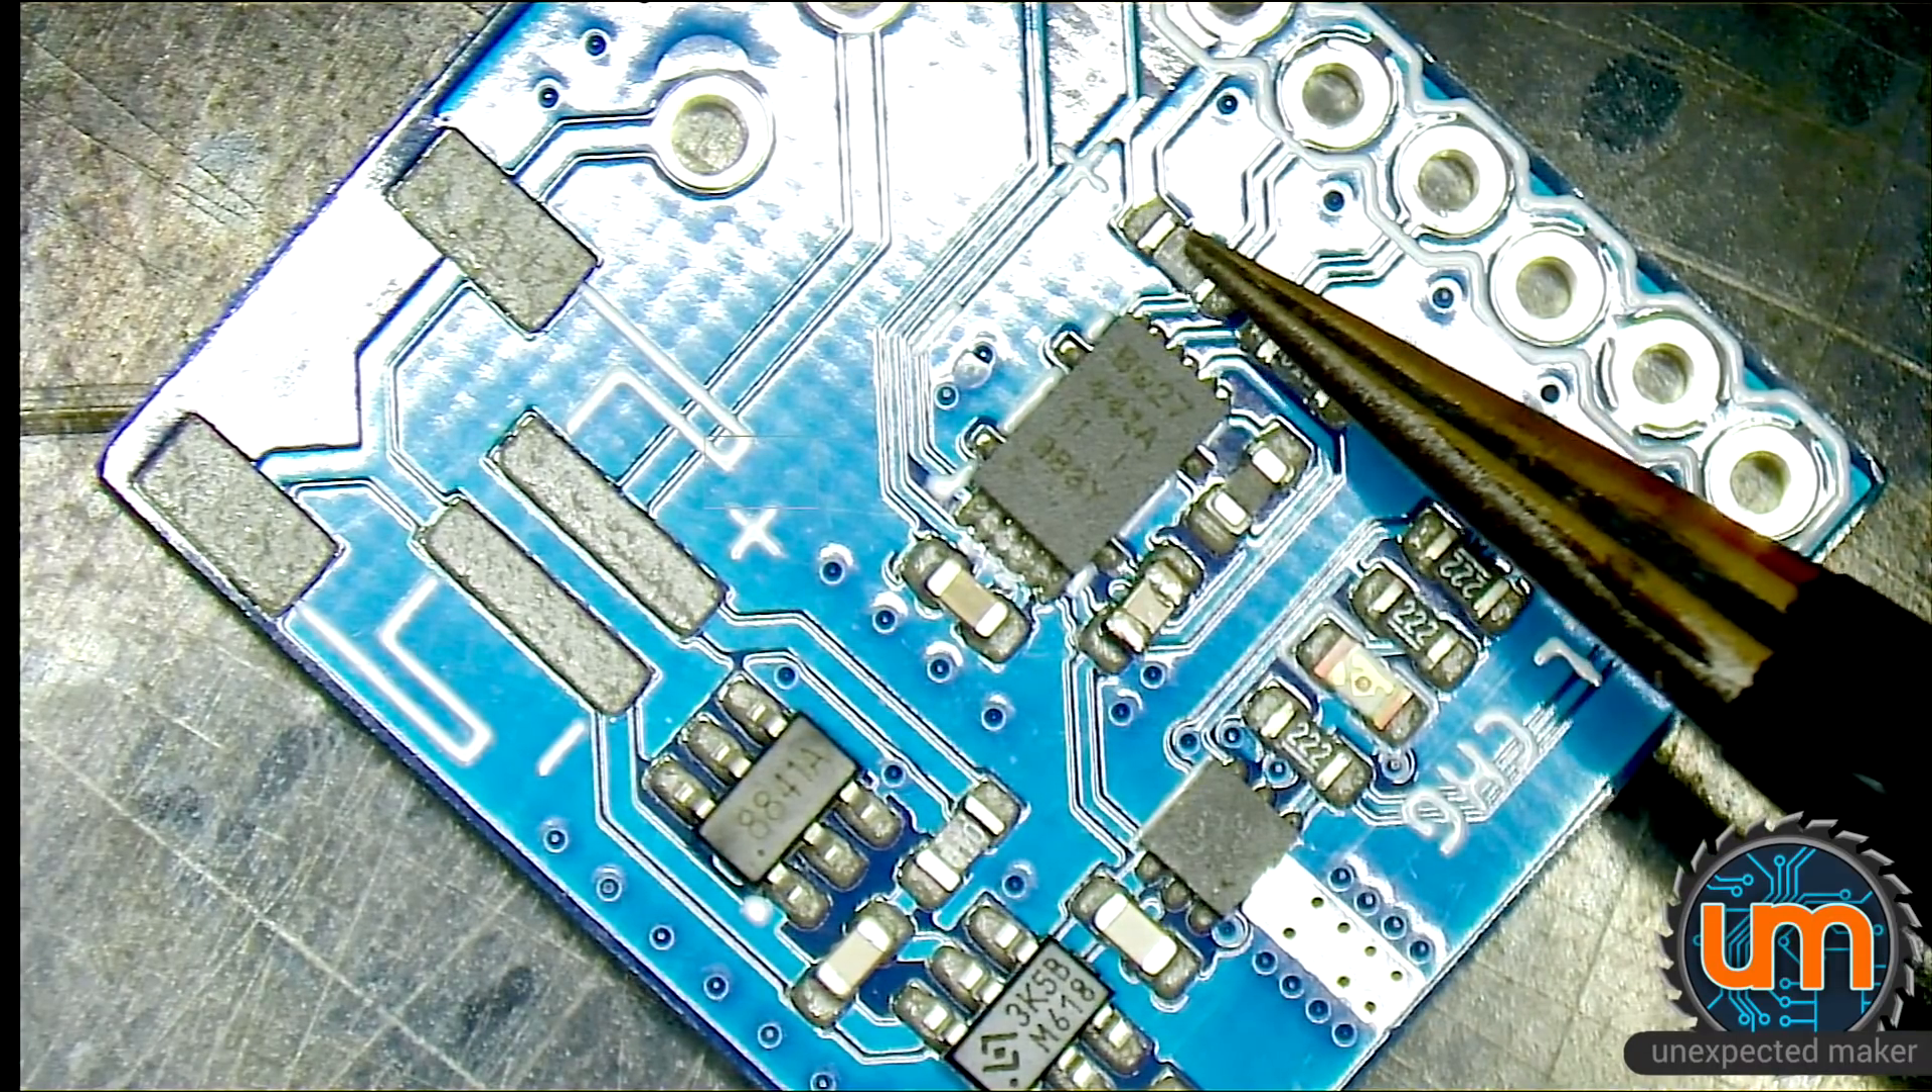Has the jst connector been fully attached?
No.